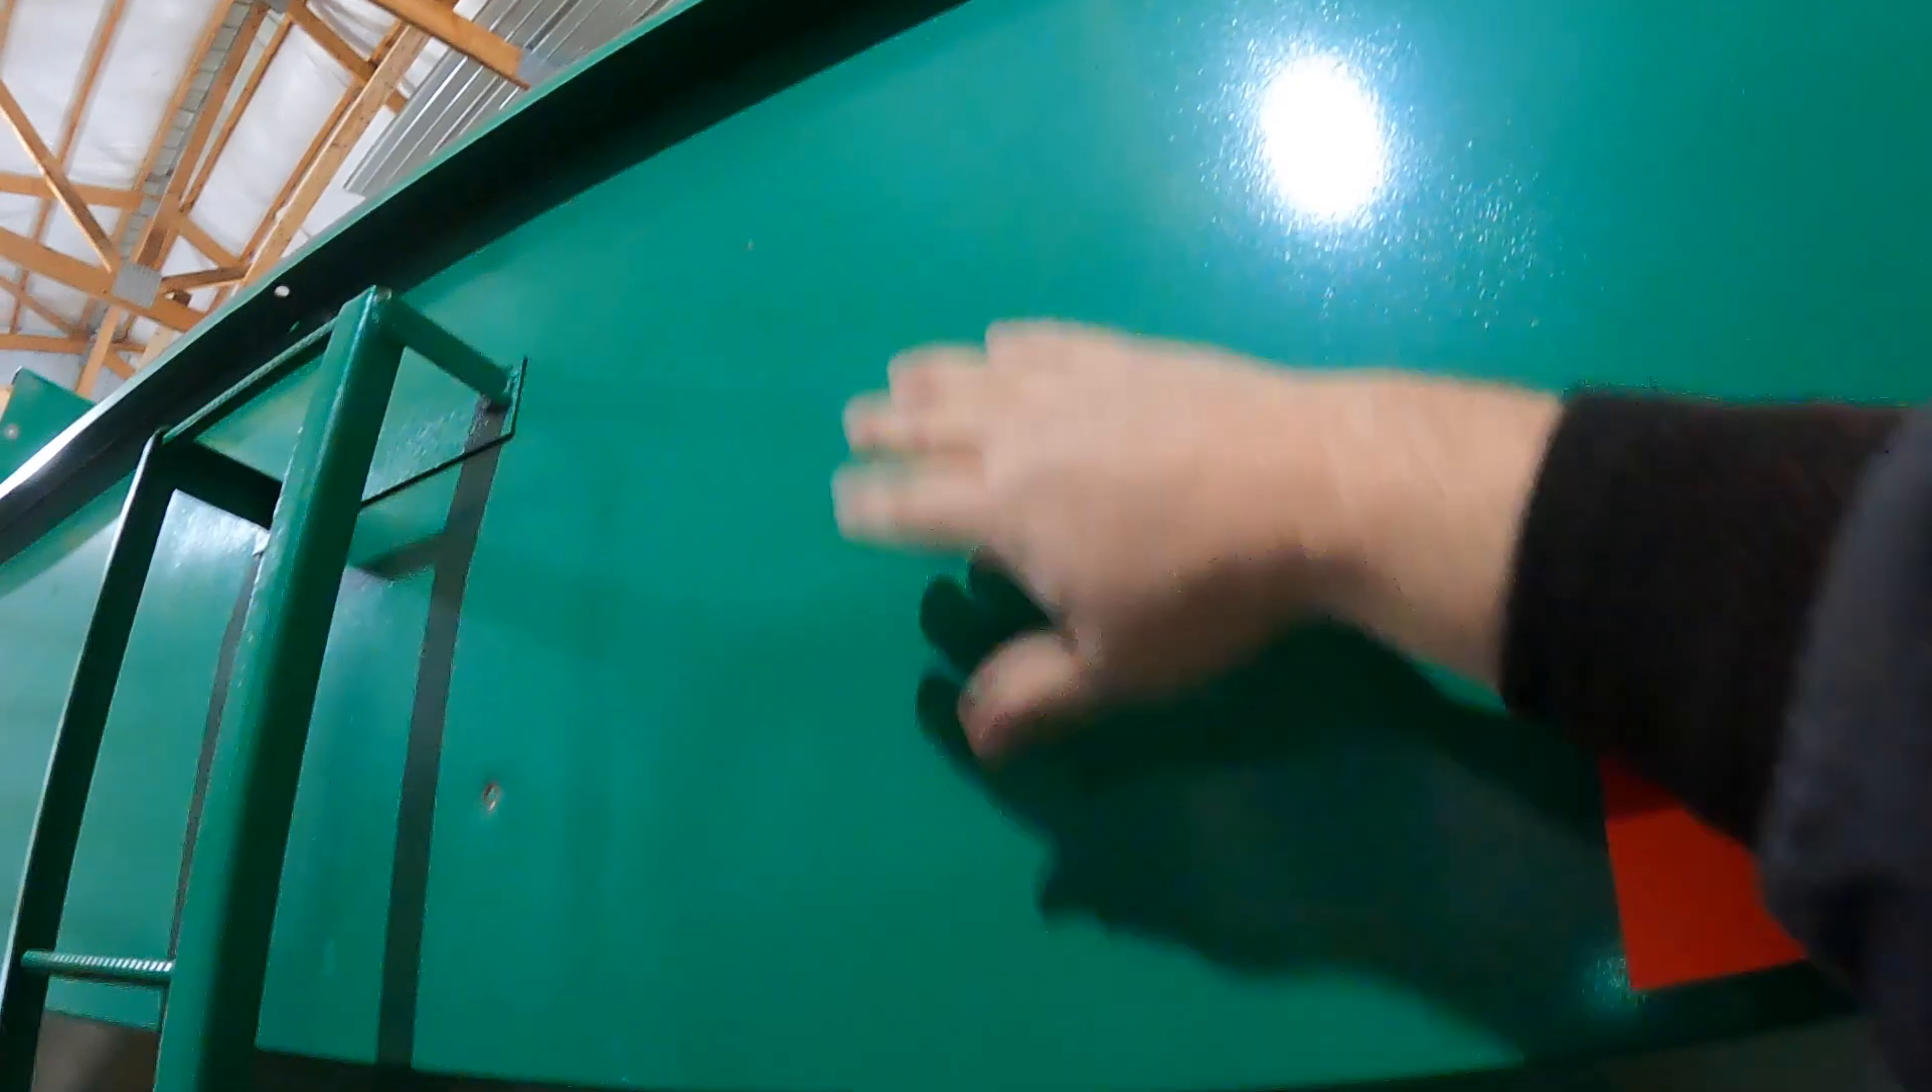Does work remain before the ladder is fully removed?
Yes.